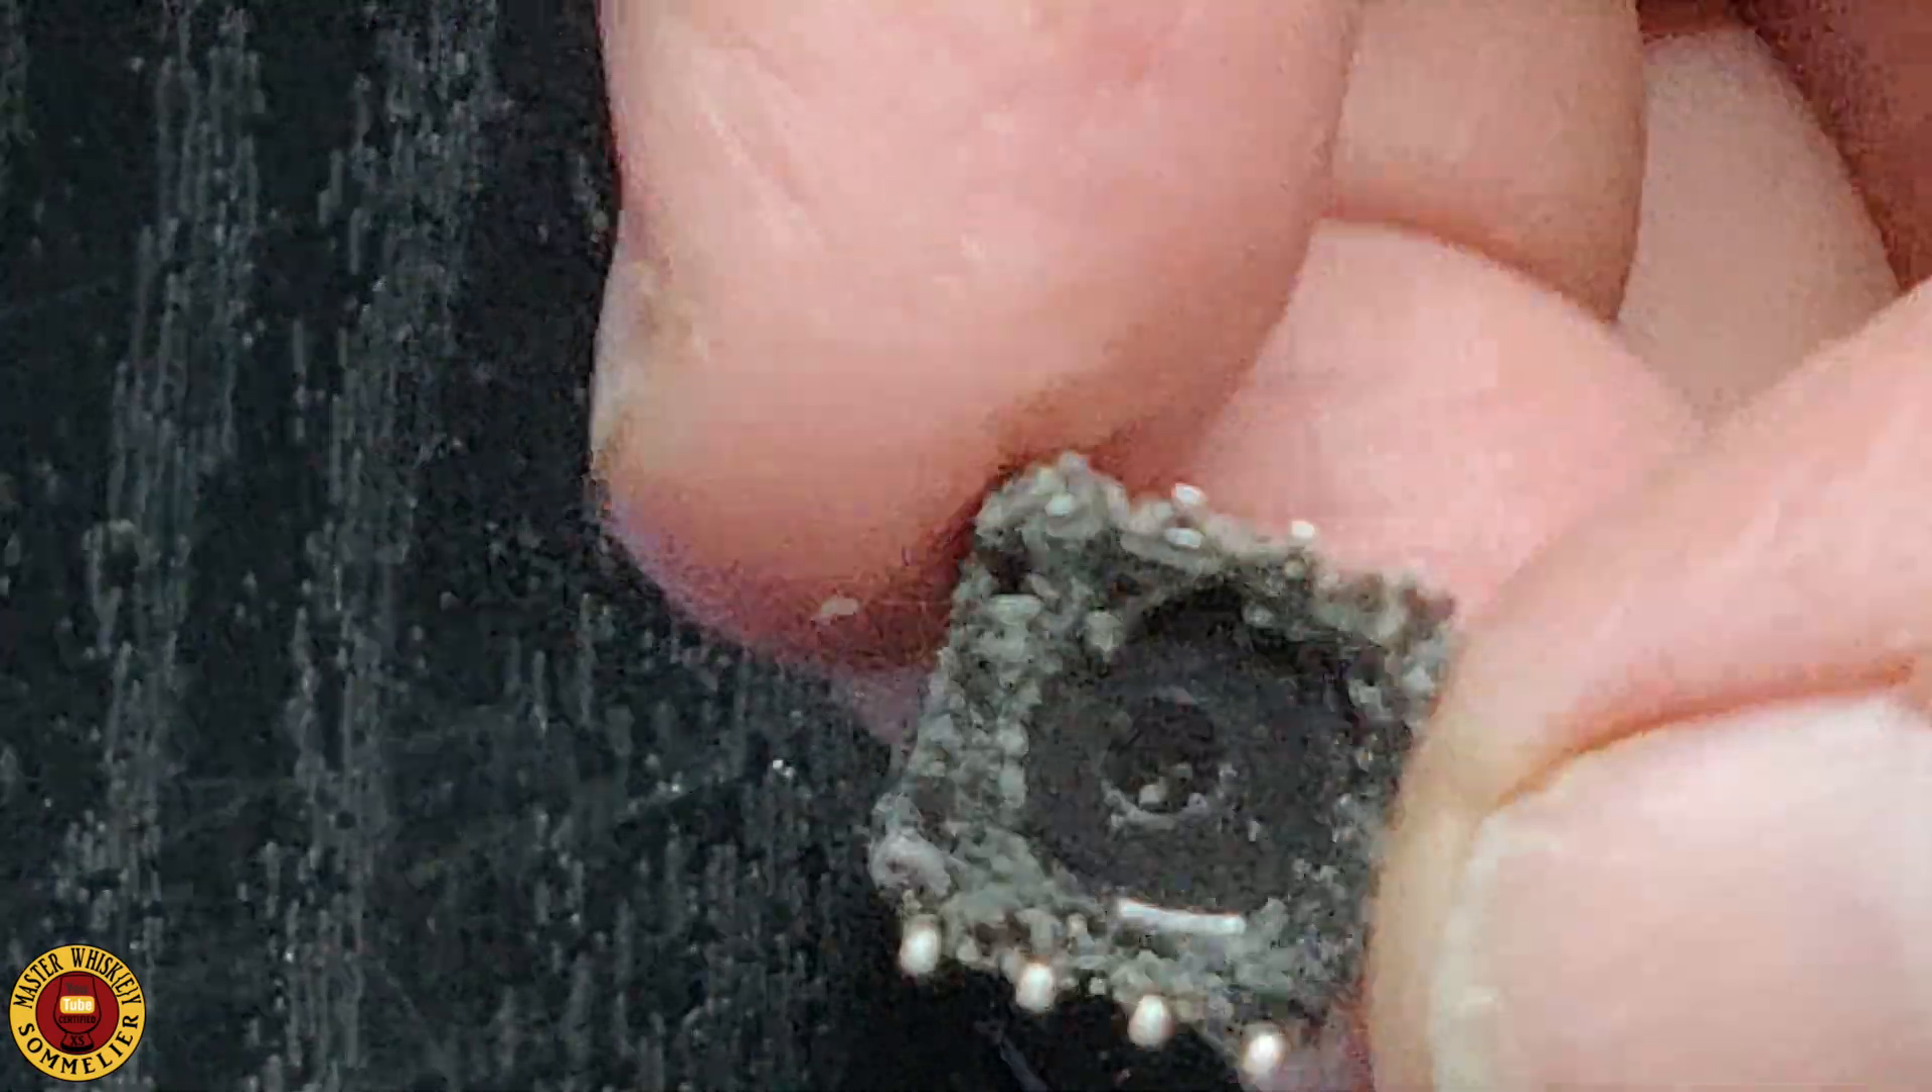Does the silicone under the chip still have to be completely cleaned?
Yes.